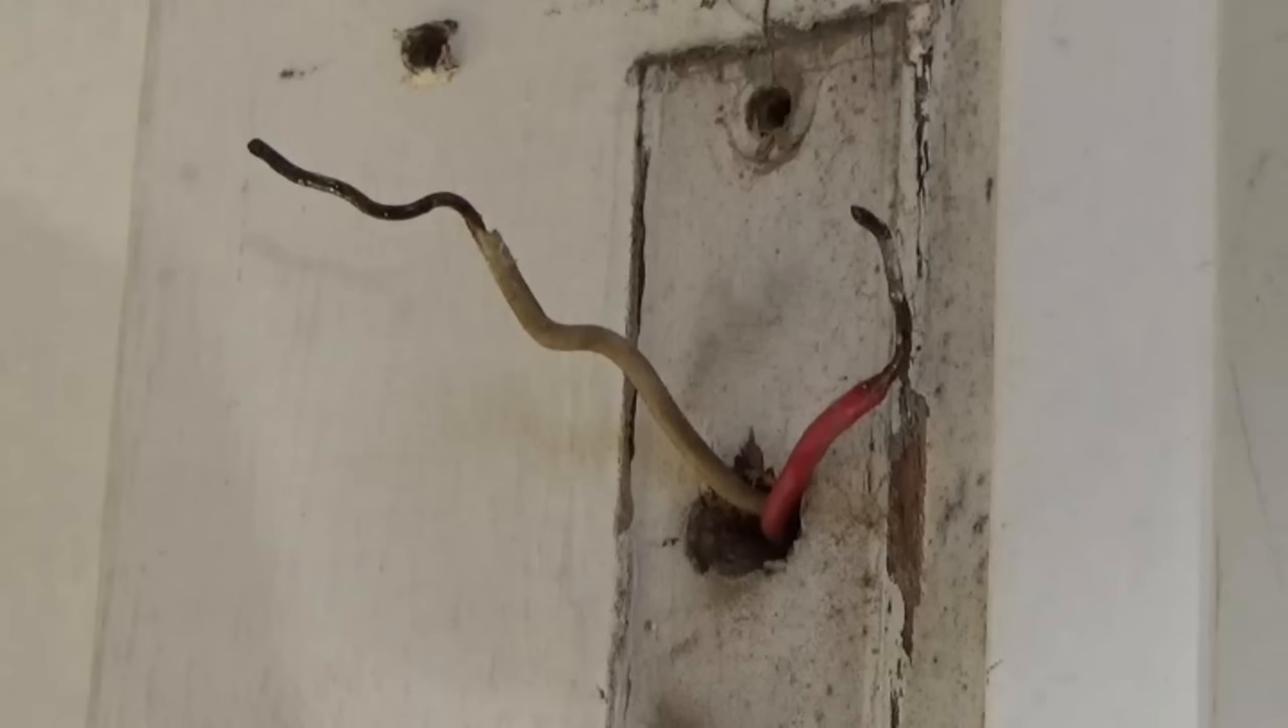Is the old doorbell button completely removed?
Yes.